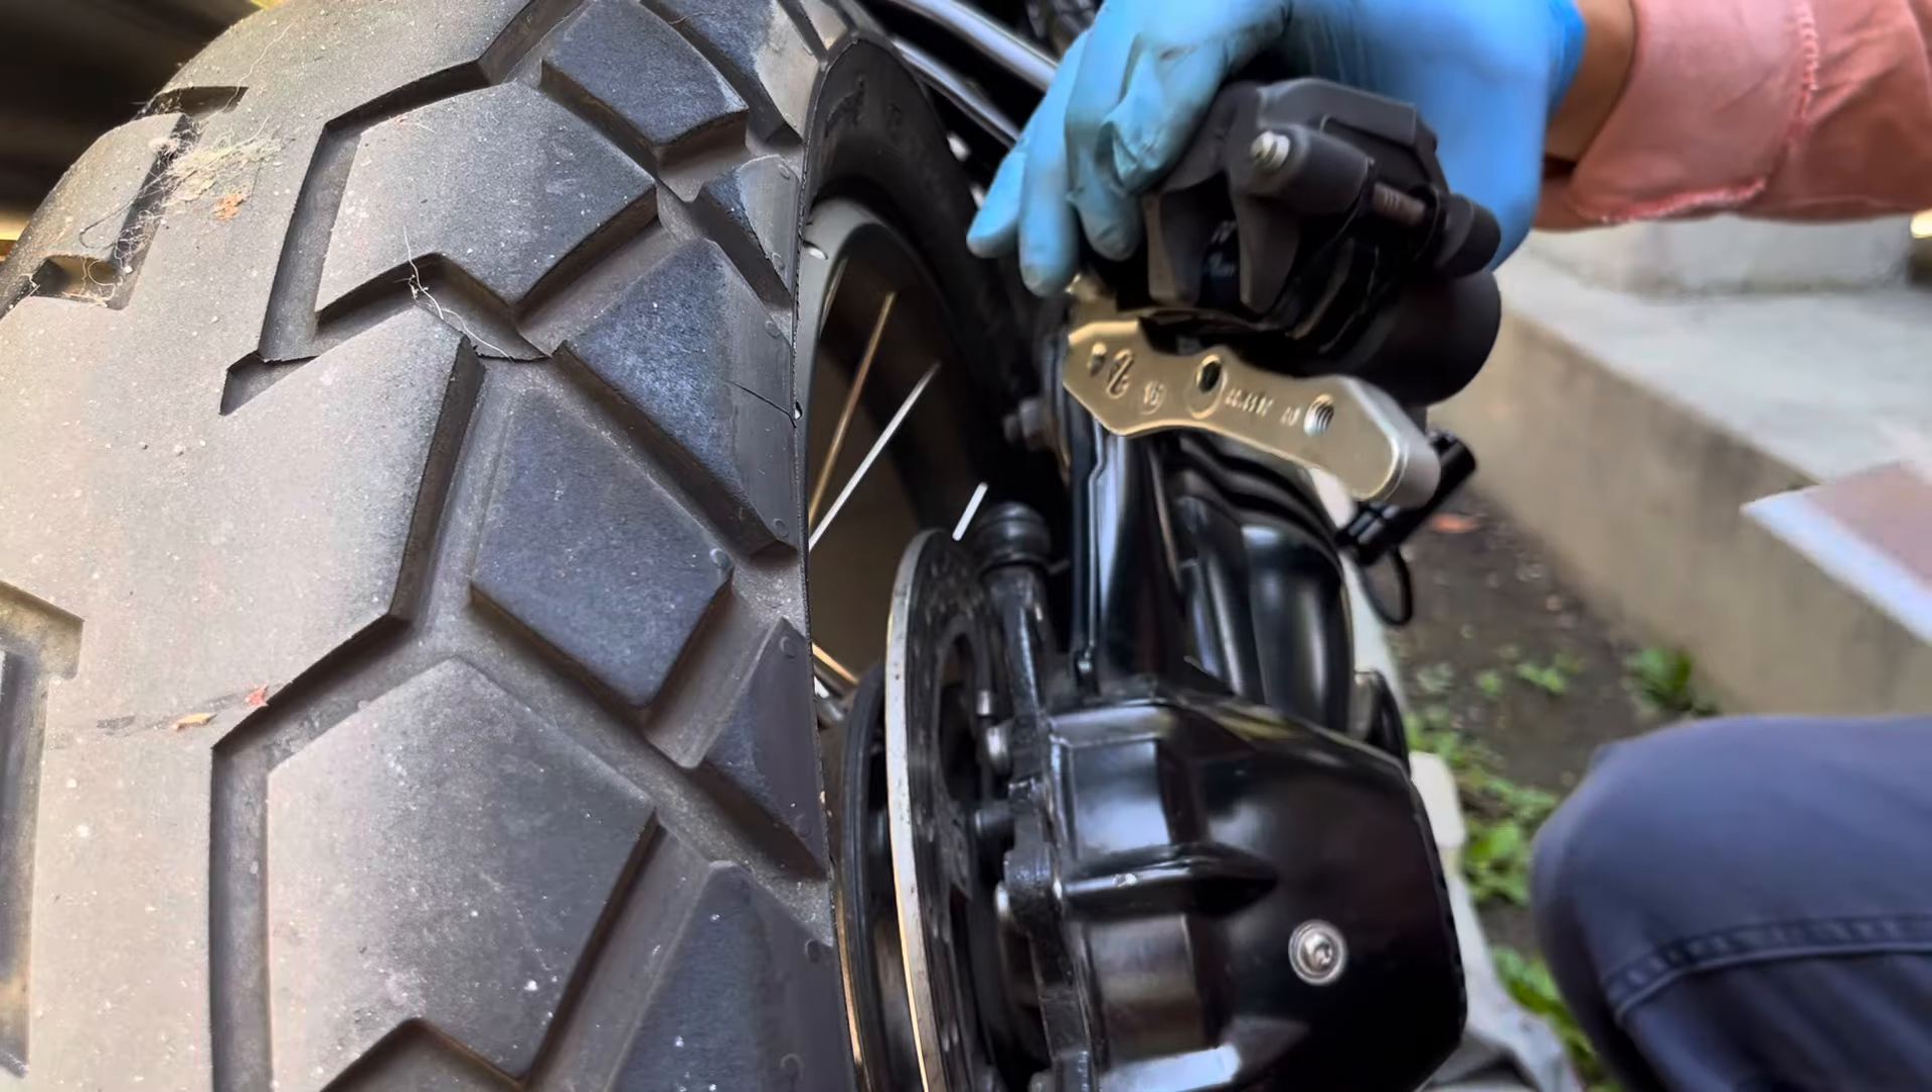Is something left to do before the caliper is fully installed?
Yes.